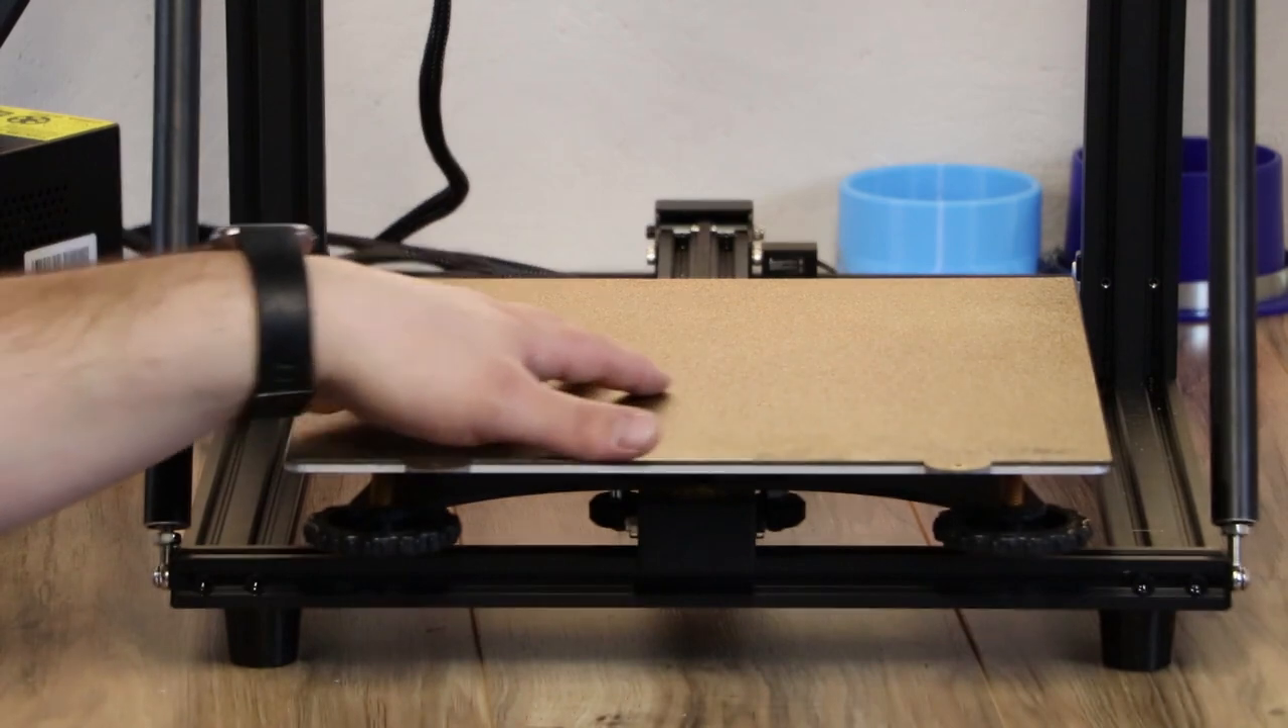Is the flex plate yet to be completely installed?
No.